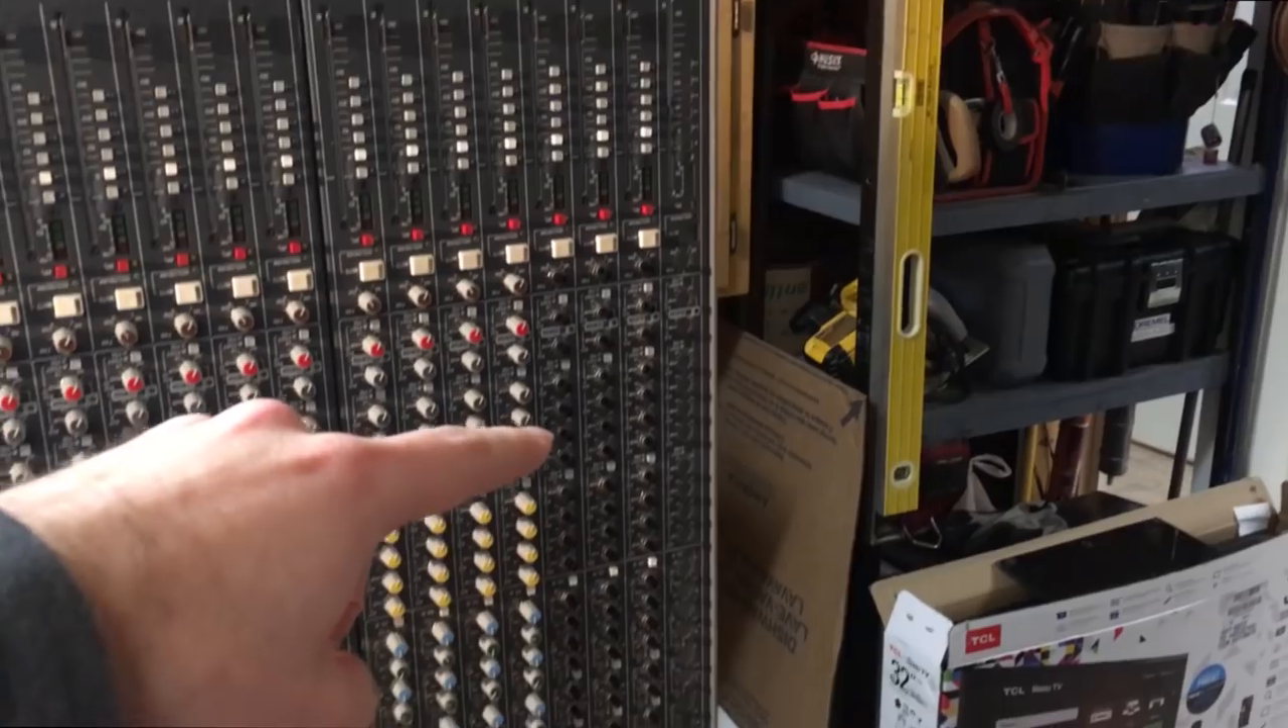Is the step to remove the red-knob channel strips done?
No.